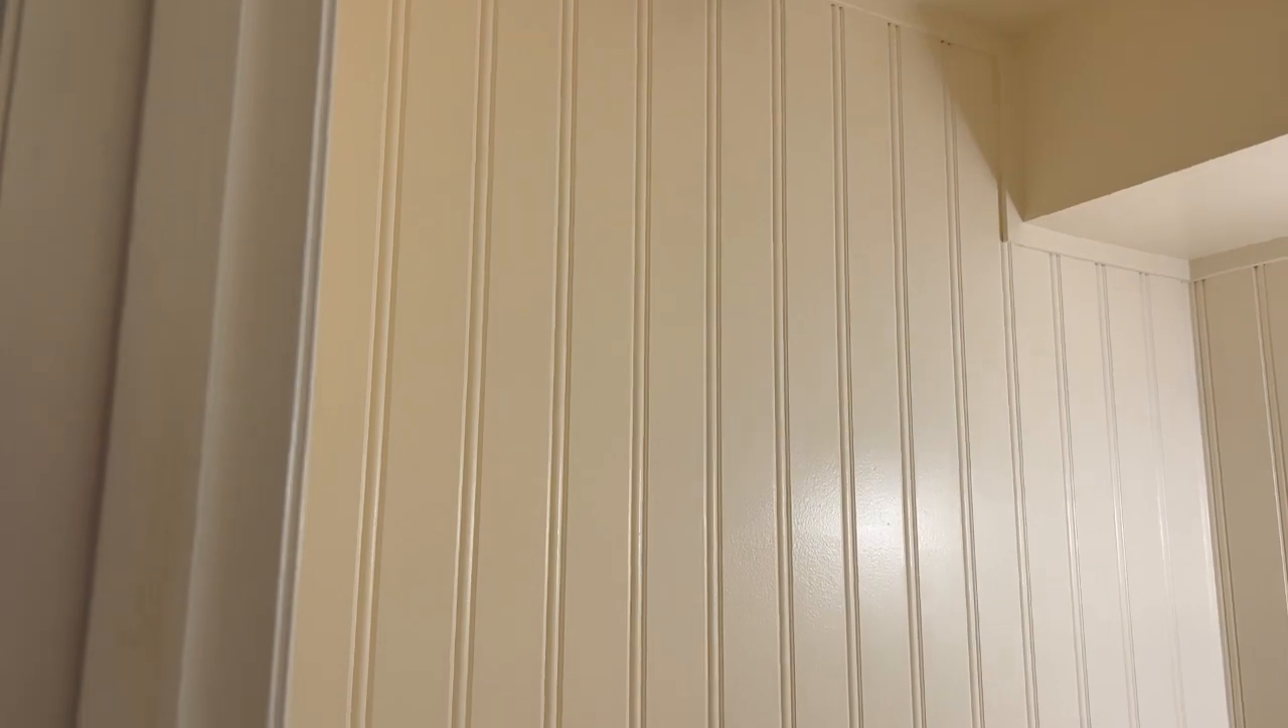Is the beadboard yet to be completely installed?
No.